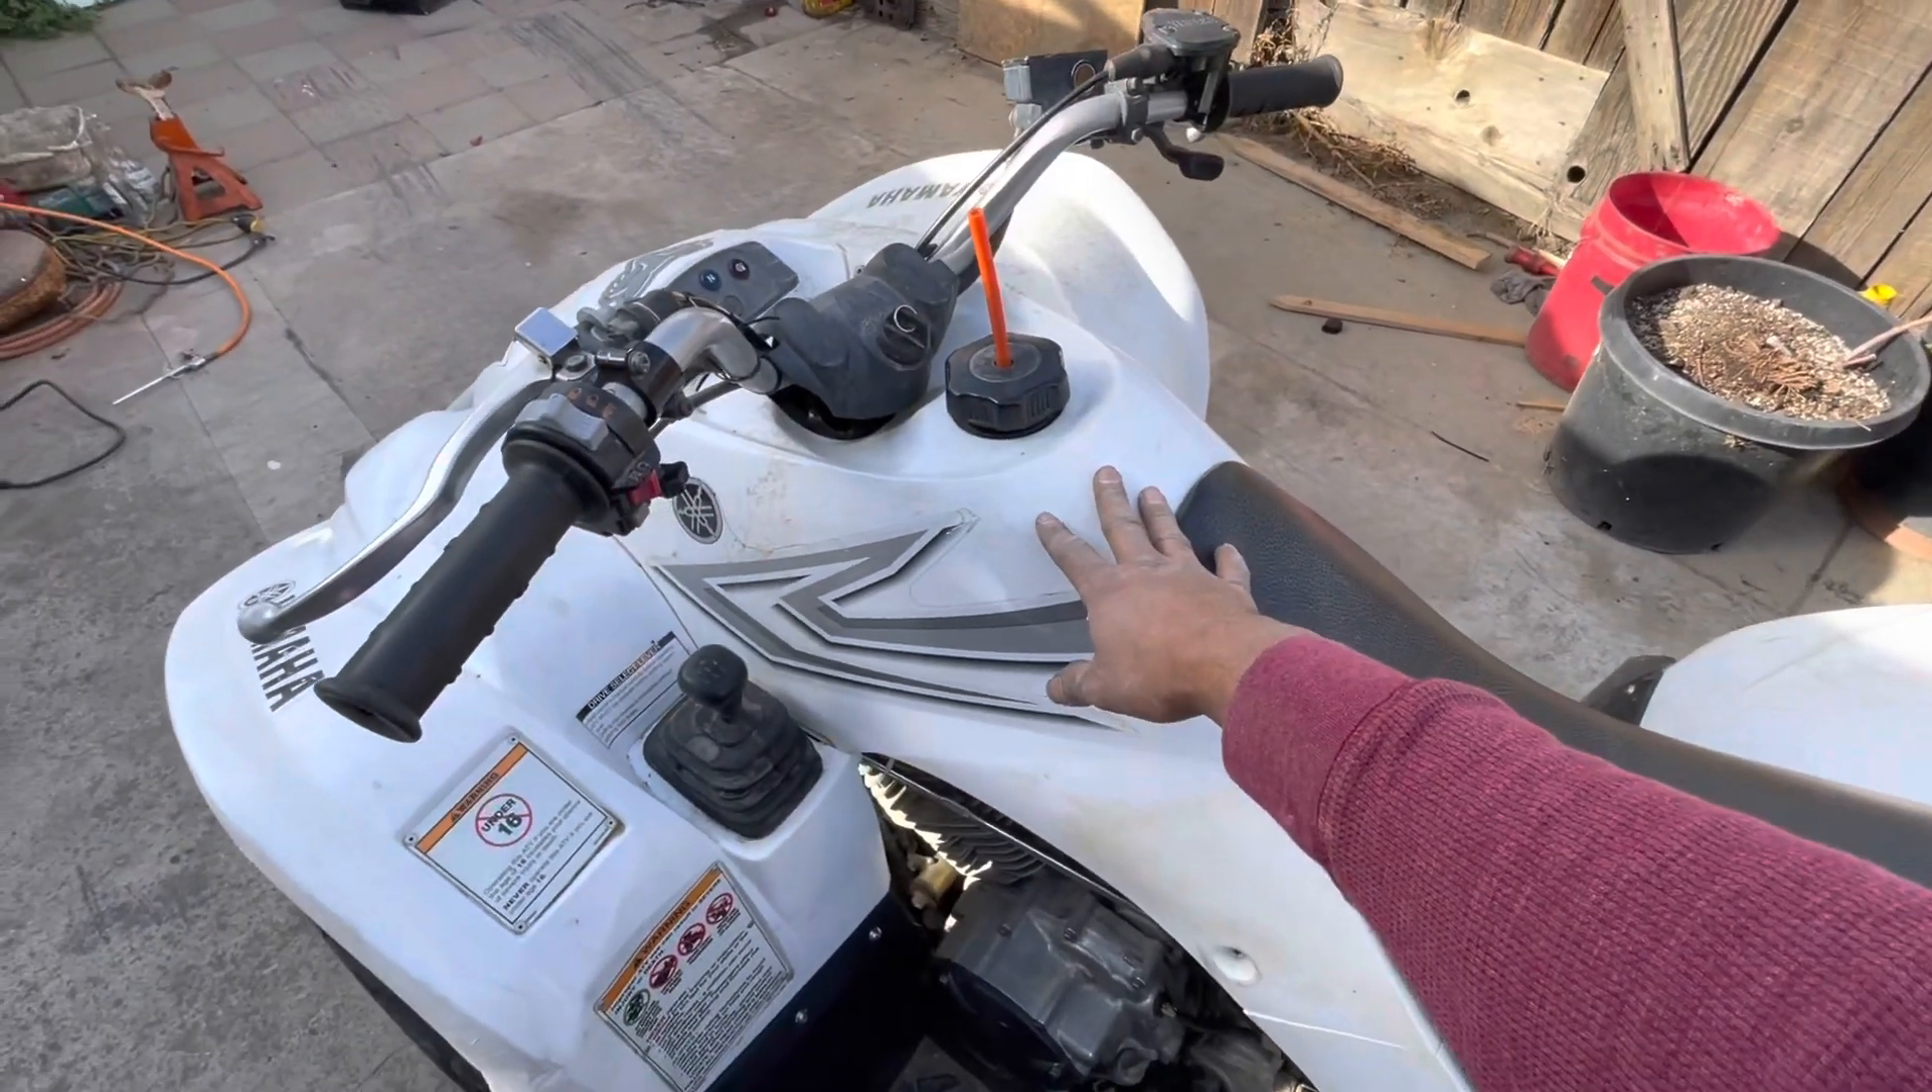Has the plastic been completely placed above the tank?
Yes.